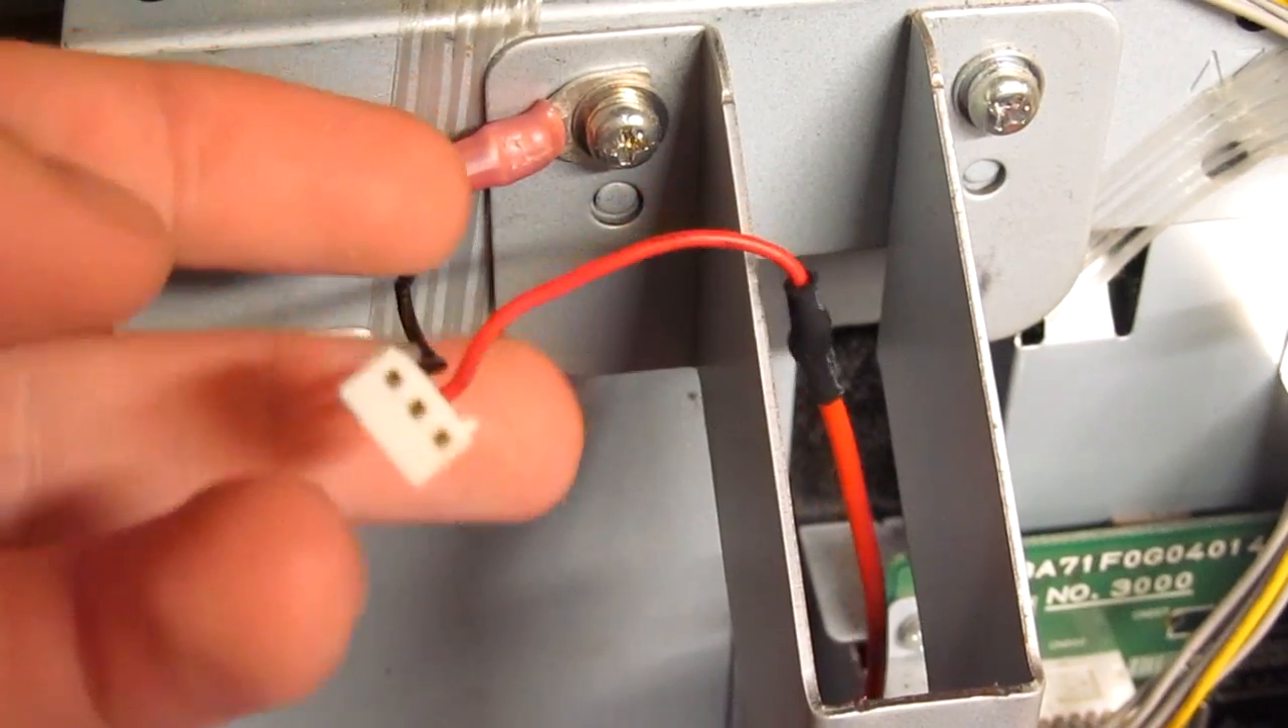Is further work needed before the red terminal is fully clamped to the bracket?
No.